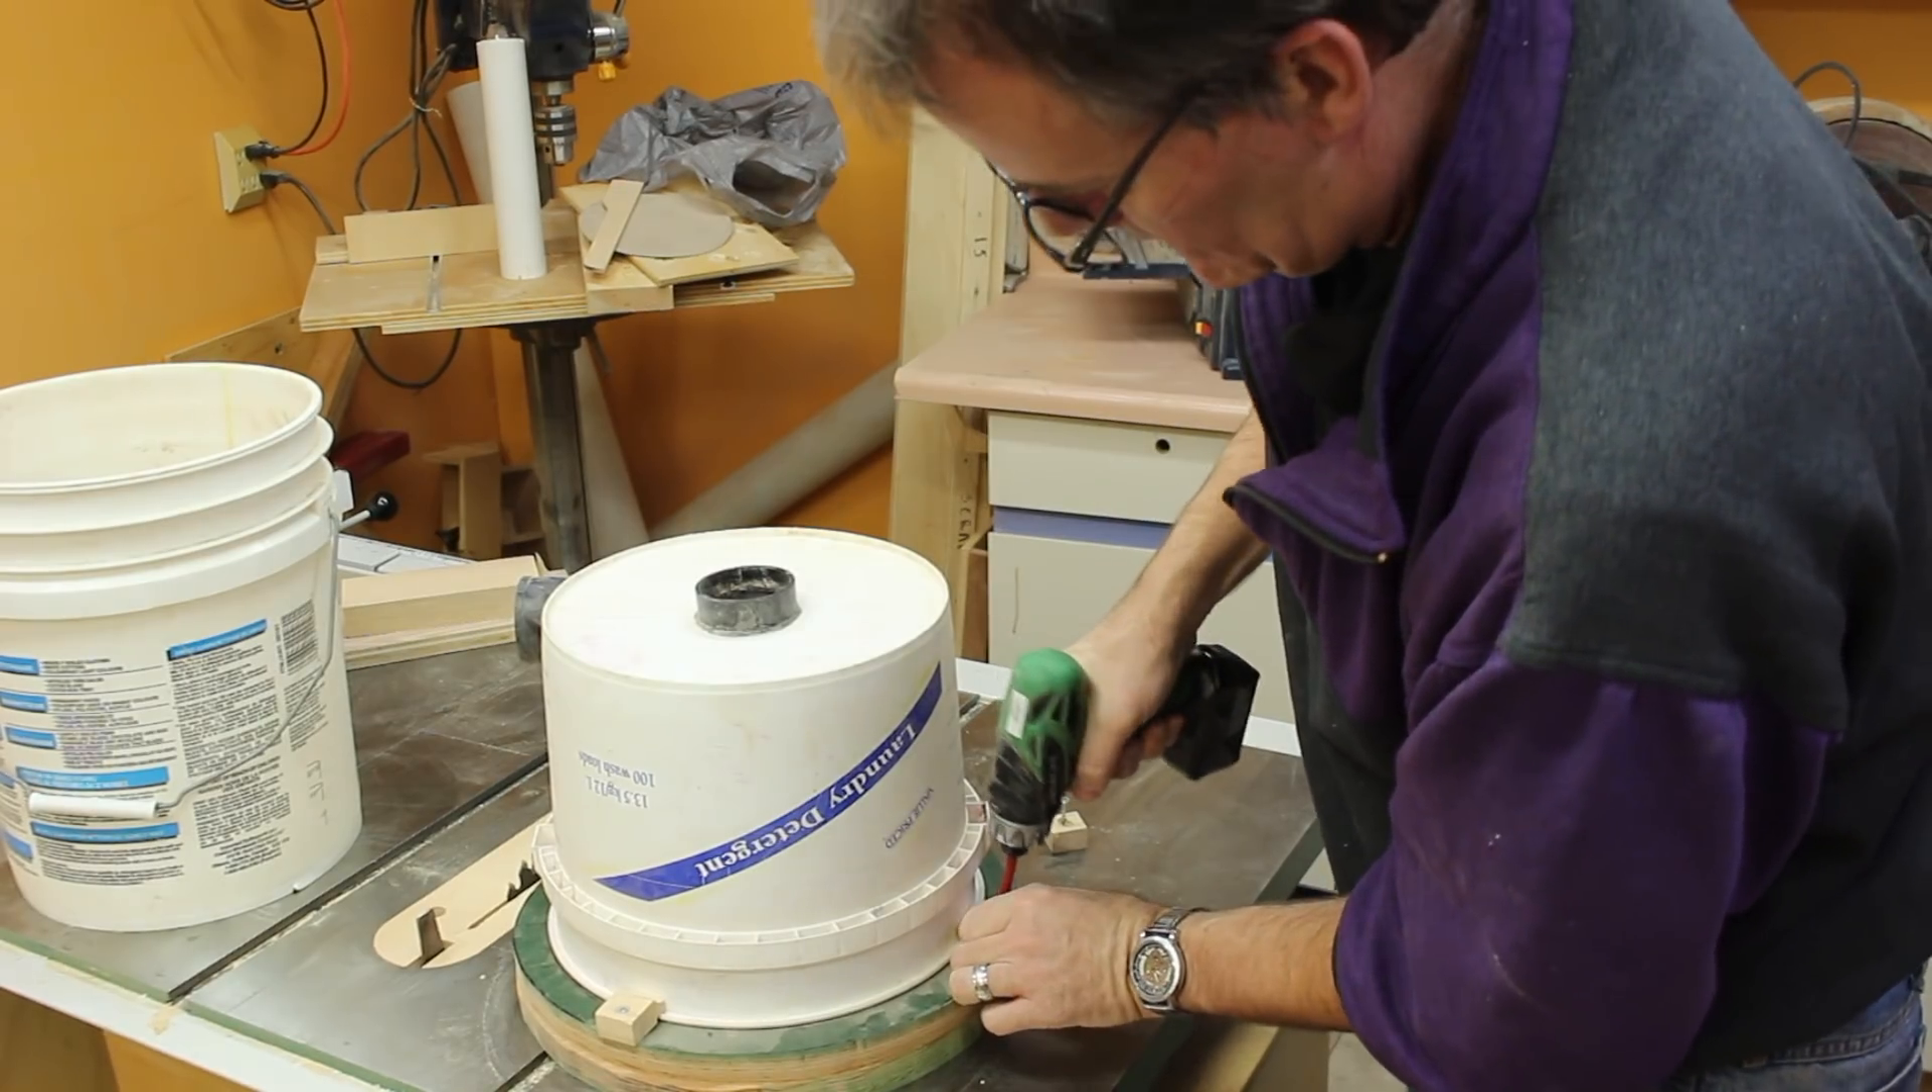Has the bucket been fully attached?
No.